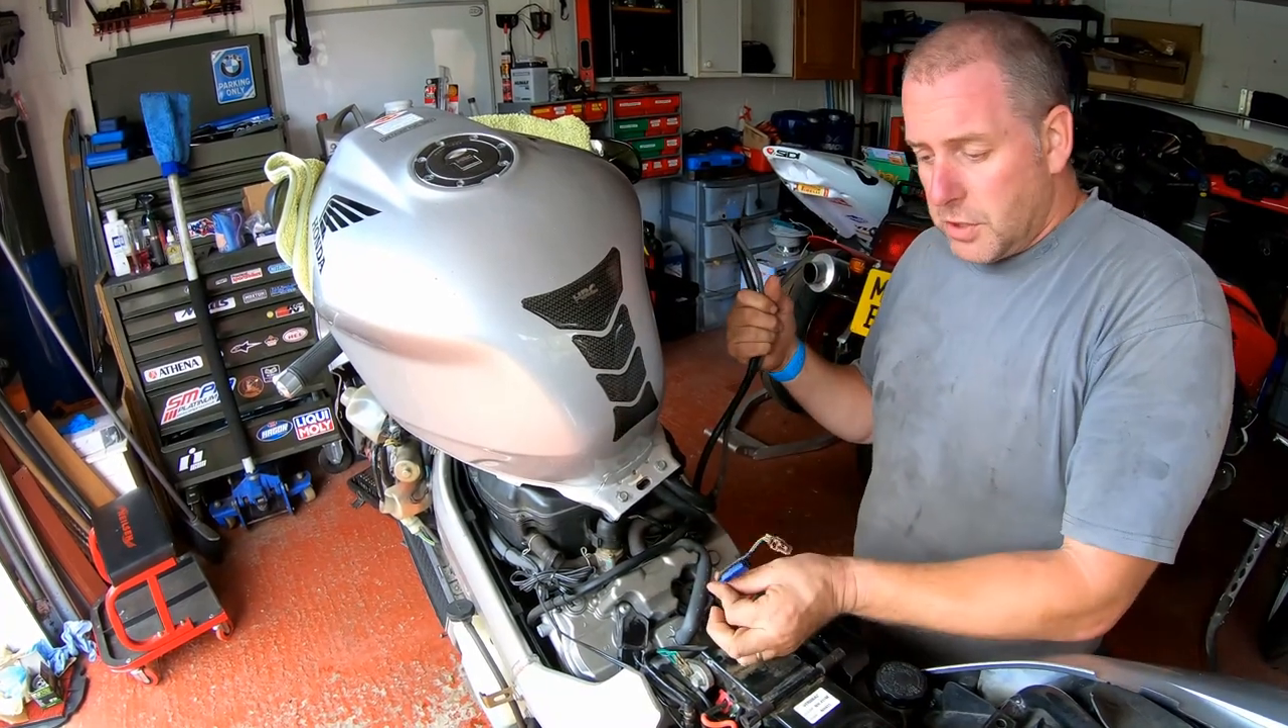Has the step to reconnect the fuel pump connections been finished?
No.